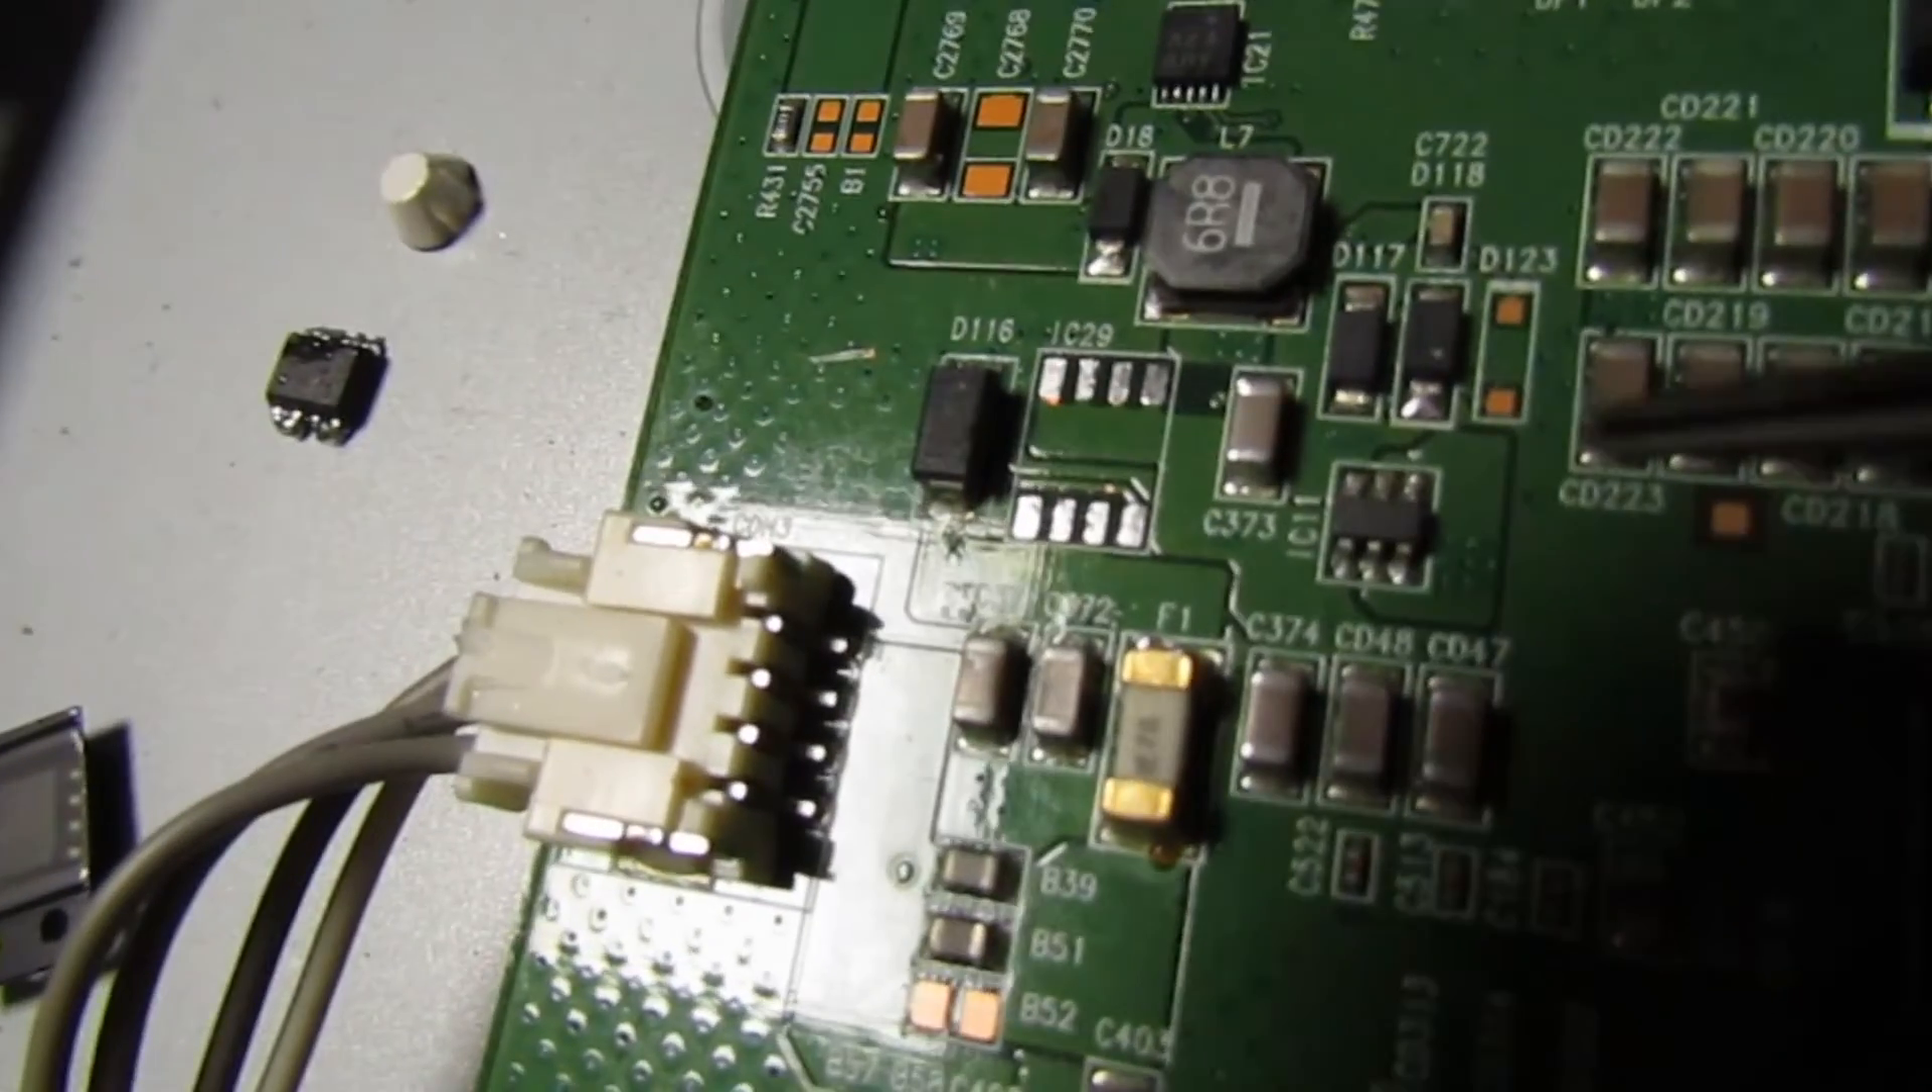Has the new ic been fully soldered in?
No.